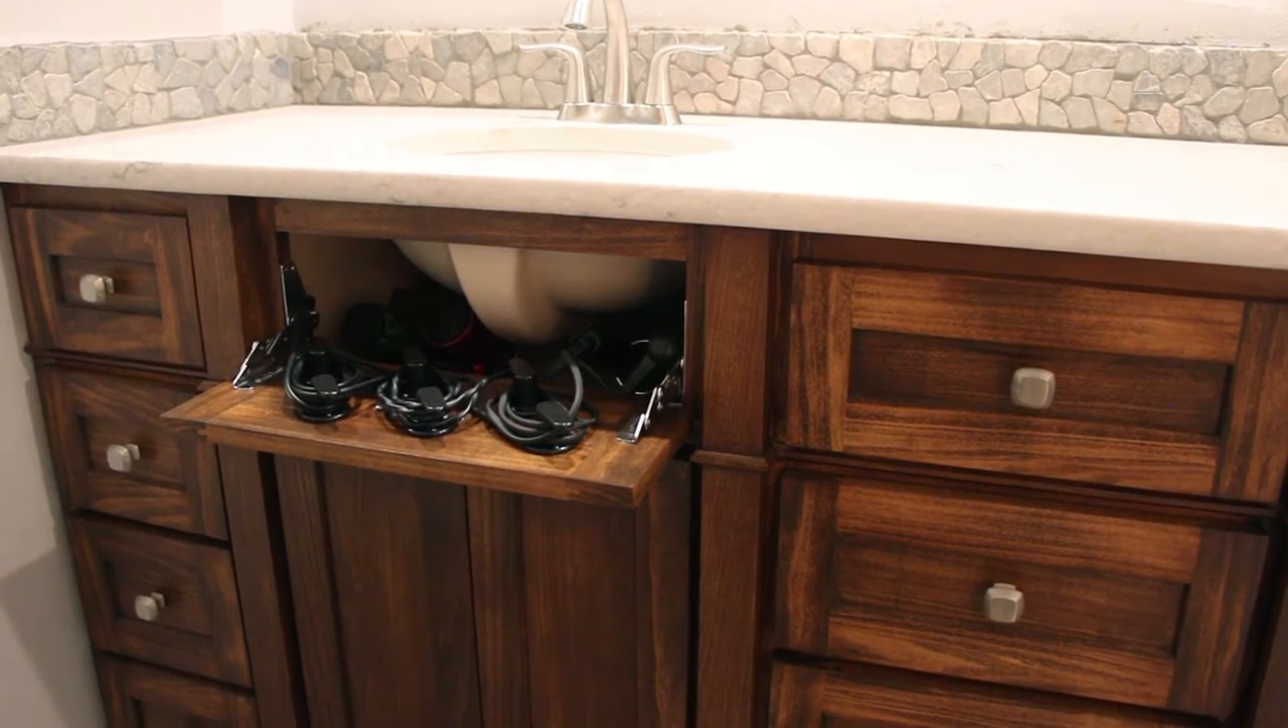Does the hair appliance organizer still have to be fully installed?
No.